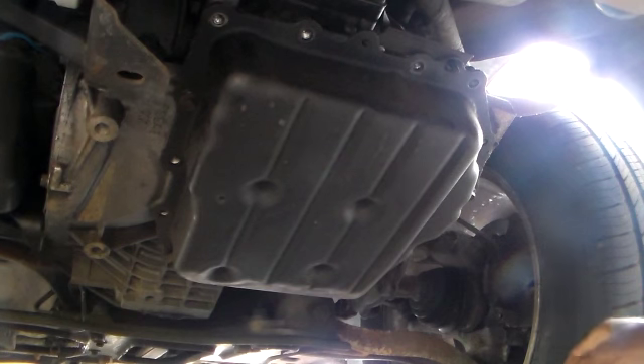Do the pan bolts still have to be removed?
Yes.